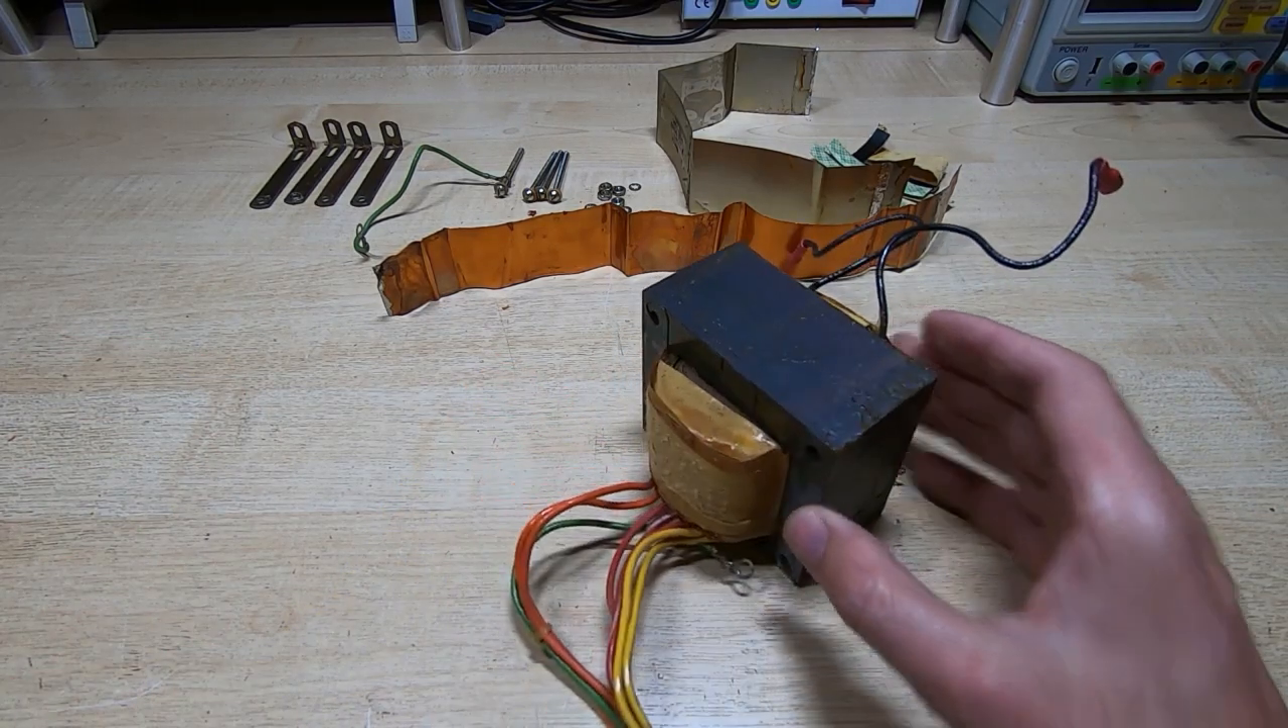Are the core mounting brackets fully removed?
Yes.